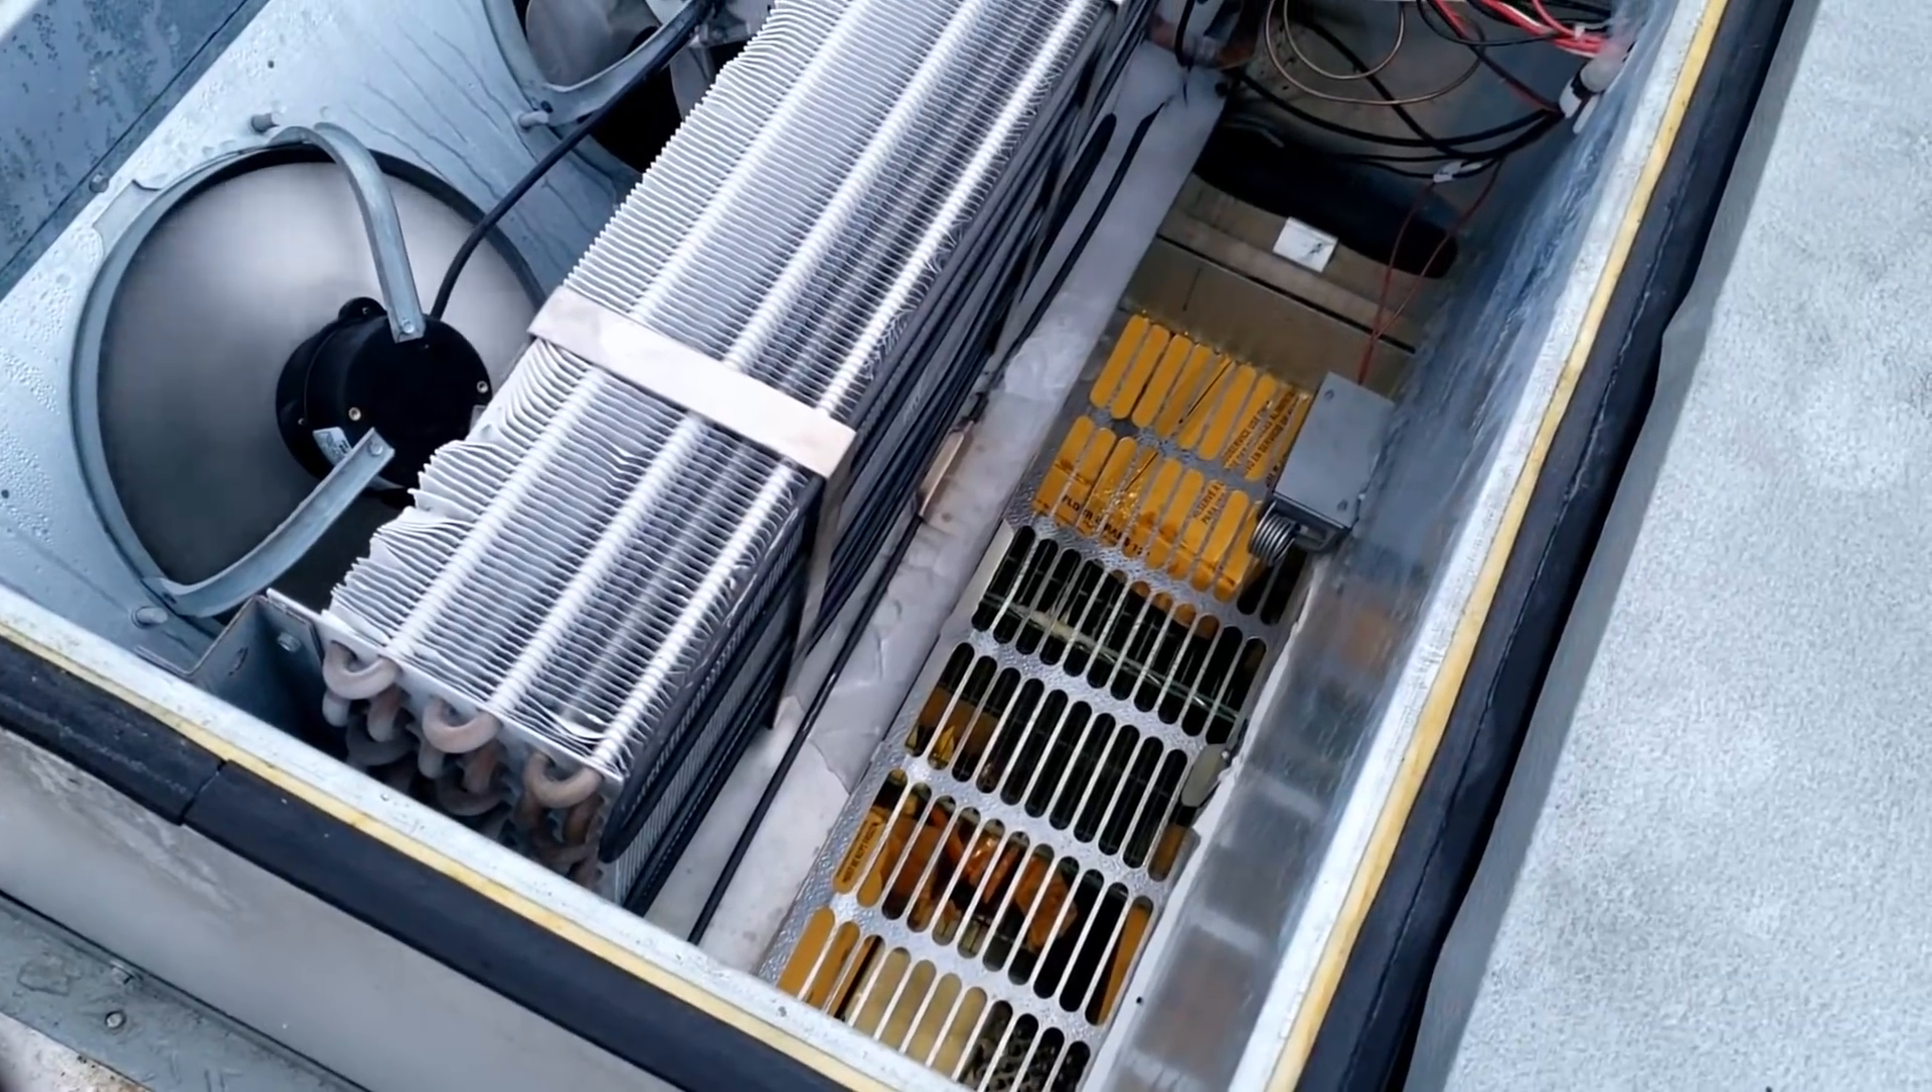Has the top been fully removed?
Yes.